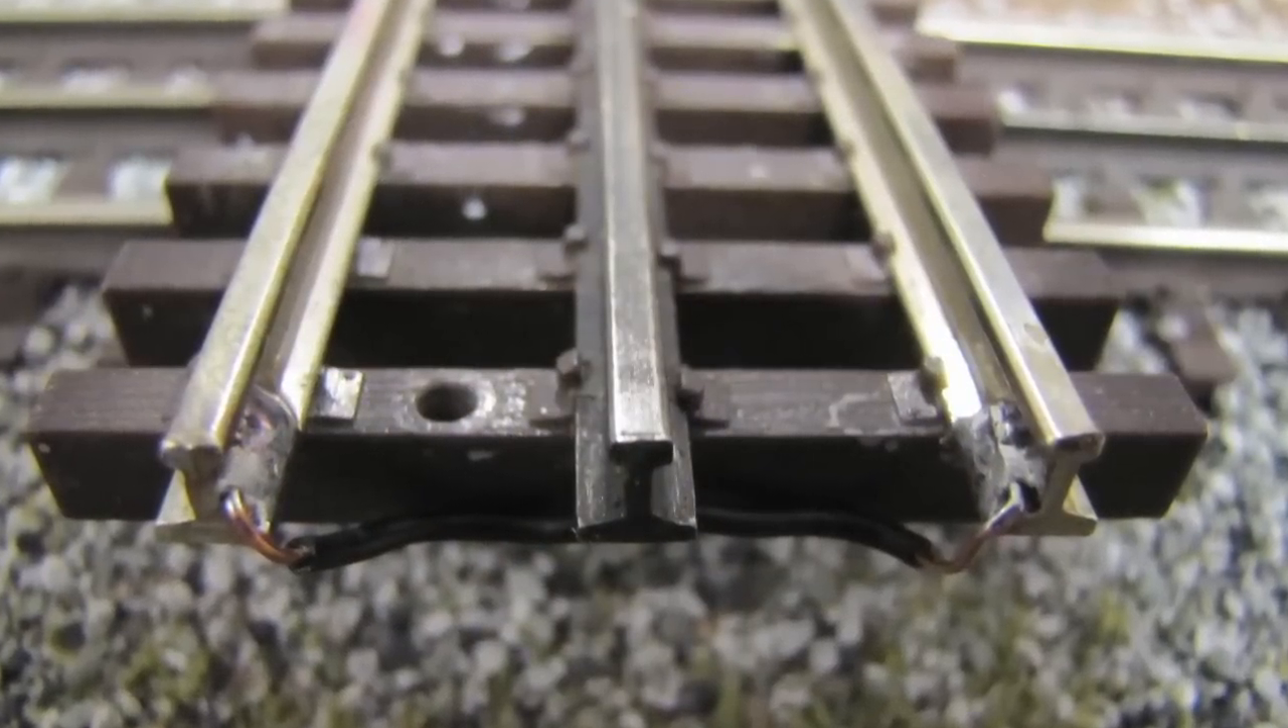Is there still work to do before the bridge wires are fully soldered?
No.